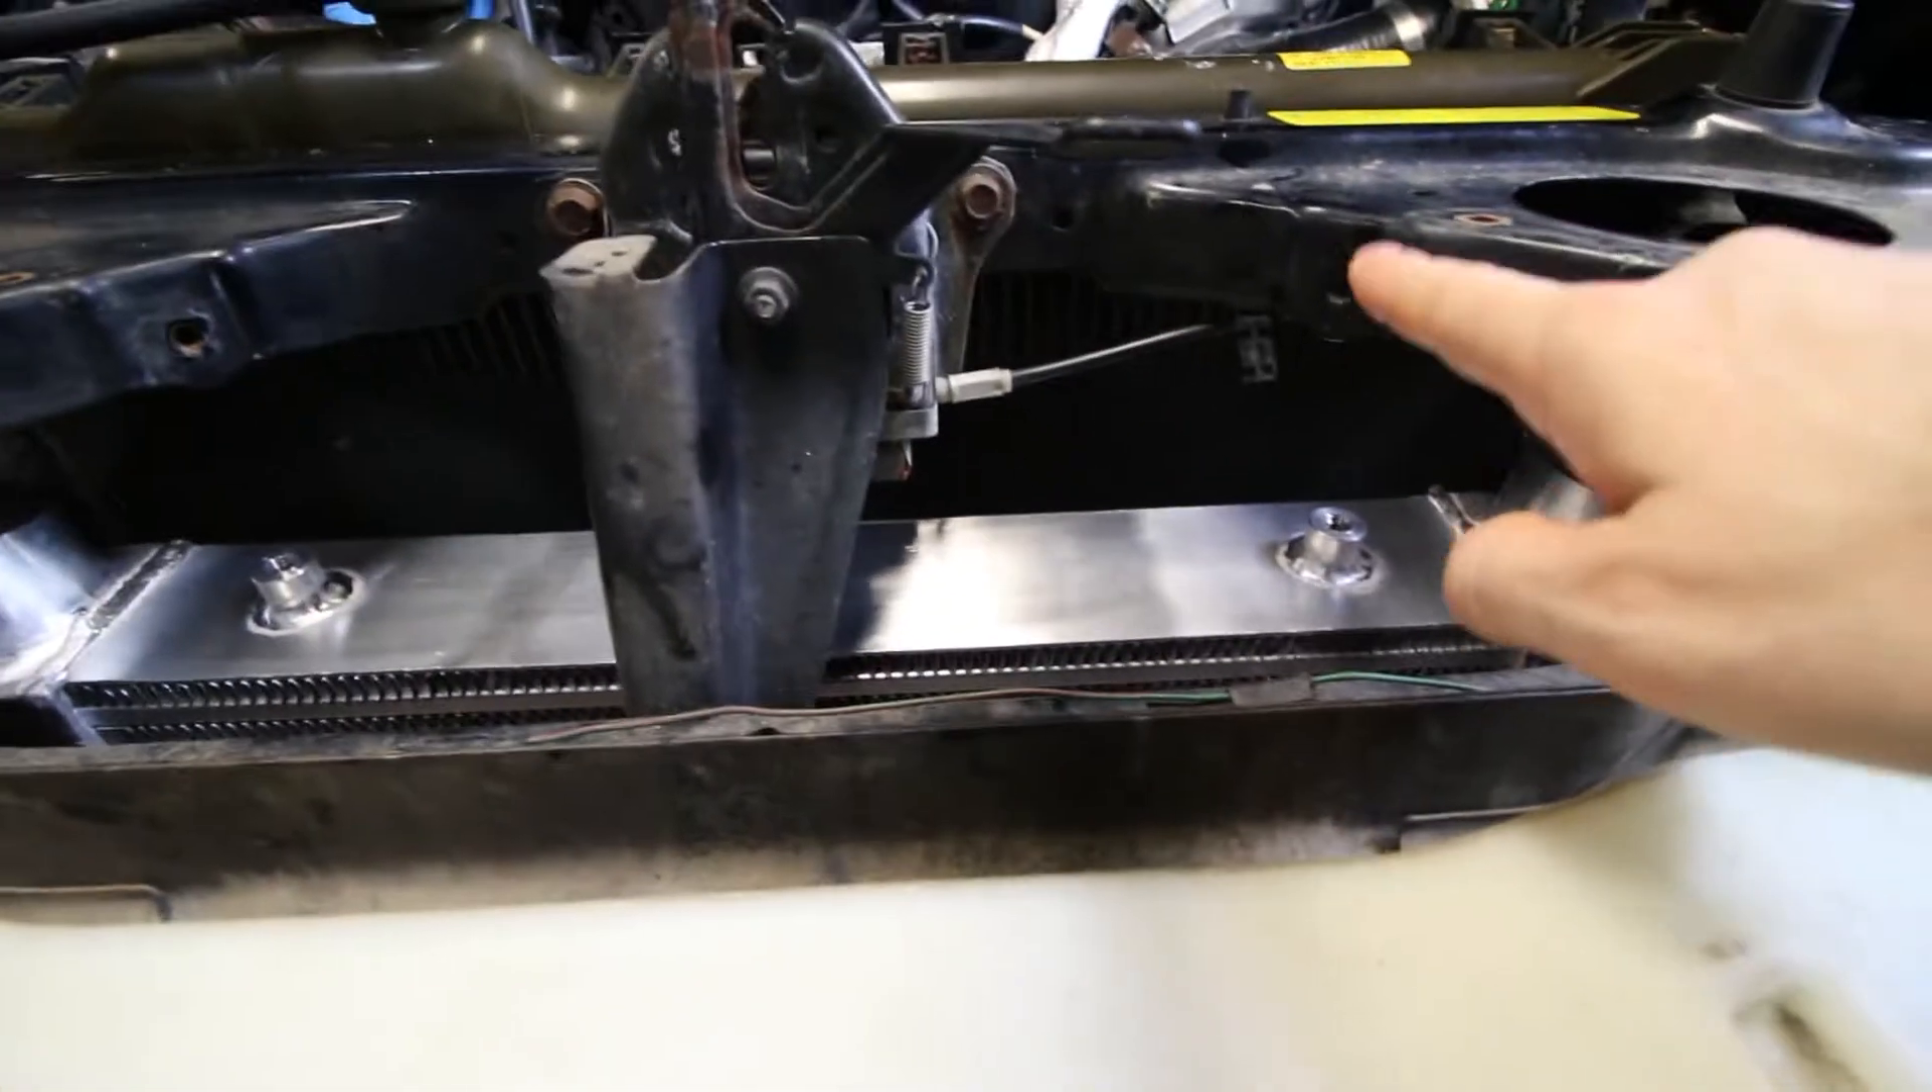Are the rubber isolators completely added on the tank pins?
No.